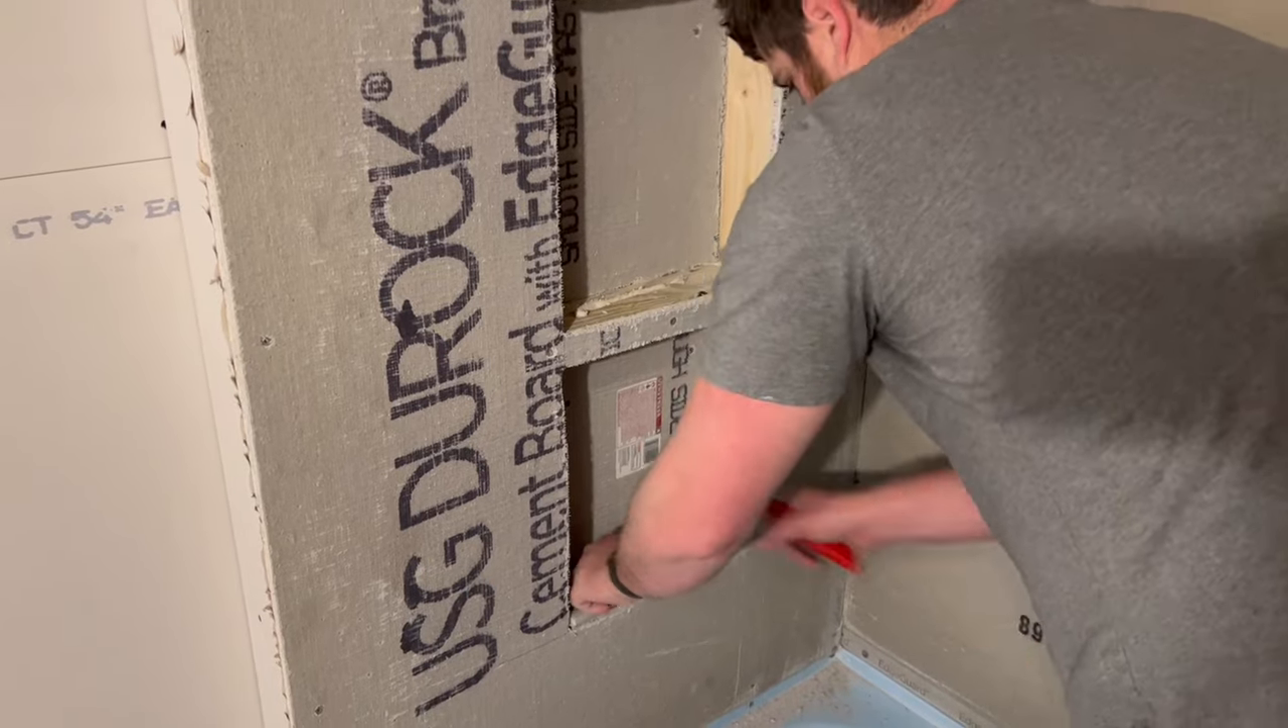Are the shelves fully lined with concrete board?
No.